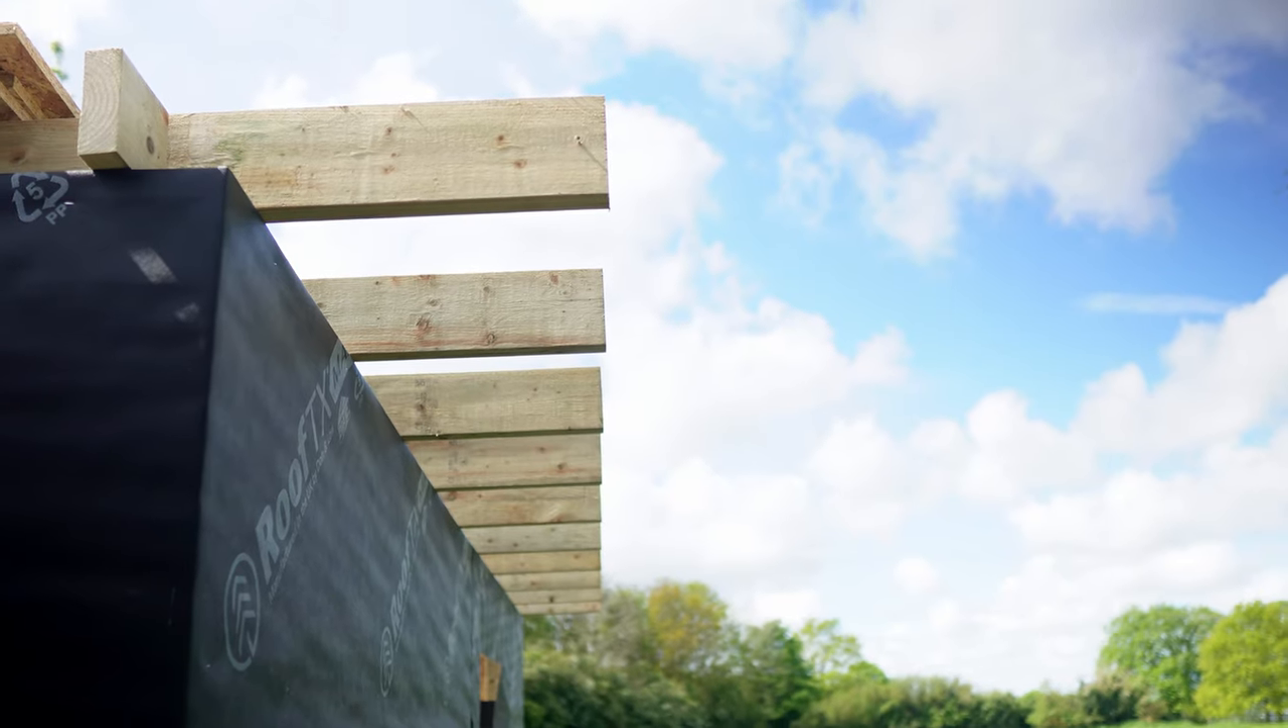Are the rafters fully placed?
Yes.